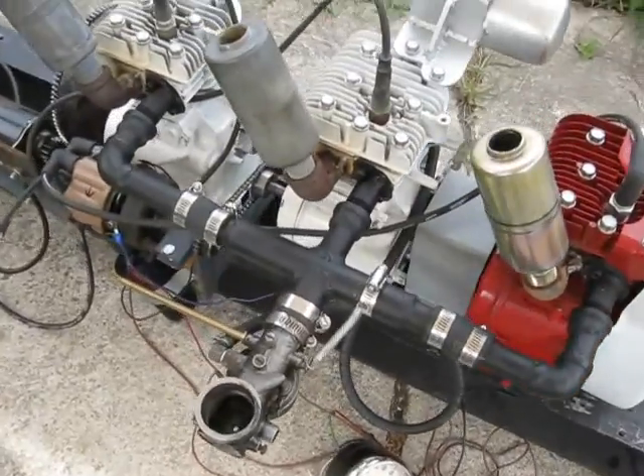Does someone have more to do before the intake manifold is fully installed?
No.